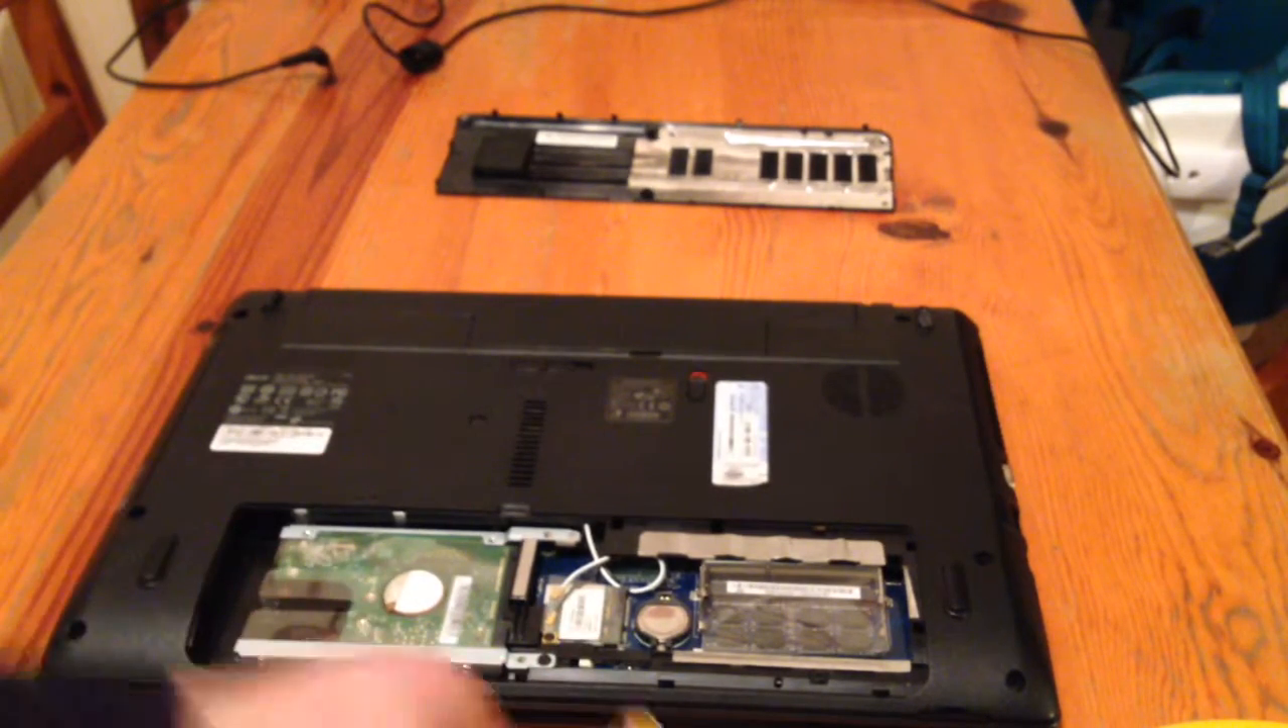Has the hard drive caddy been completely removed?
No.